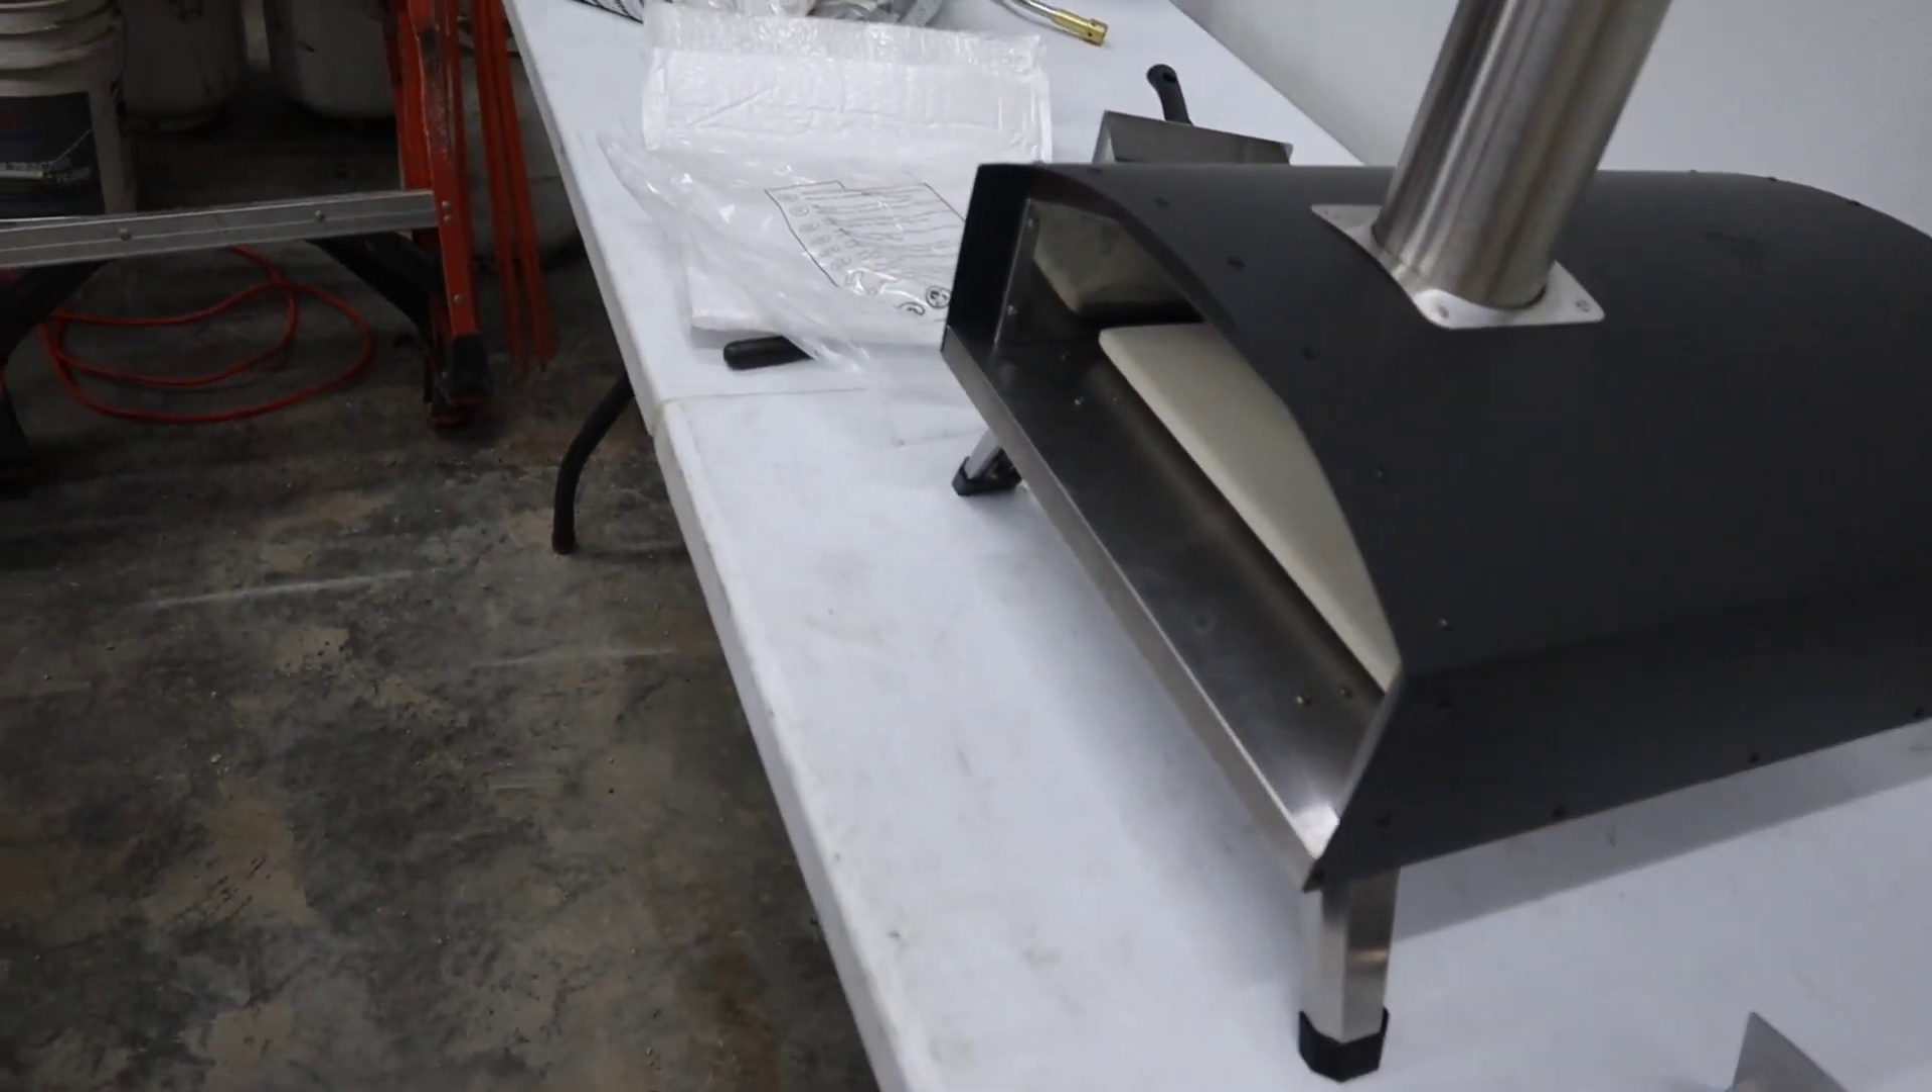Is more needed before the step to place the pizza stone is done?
No.